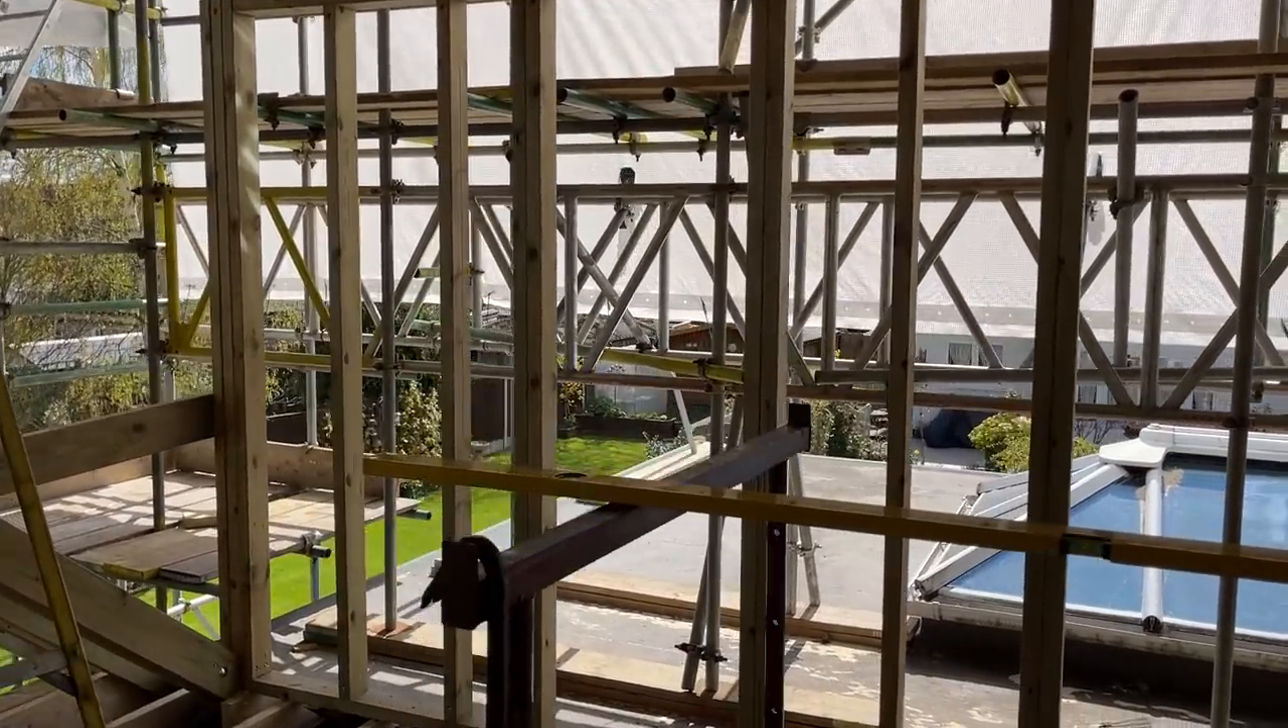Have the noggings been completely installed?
No.